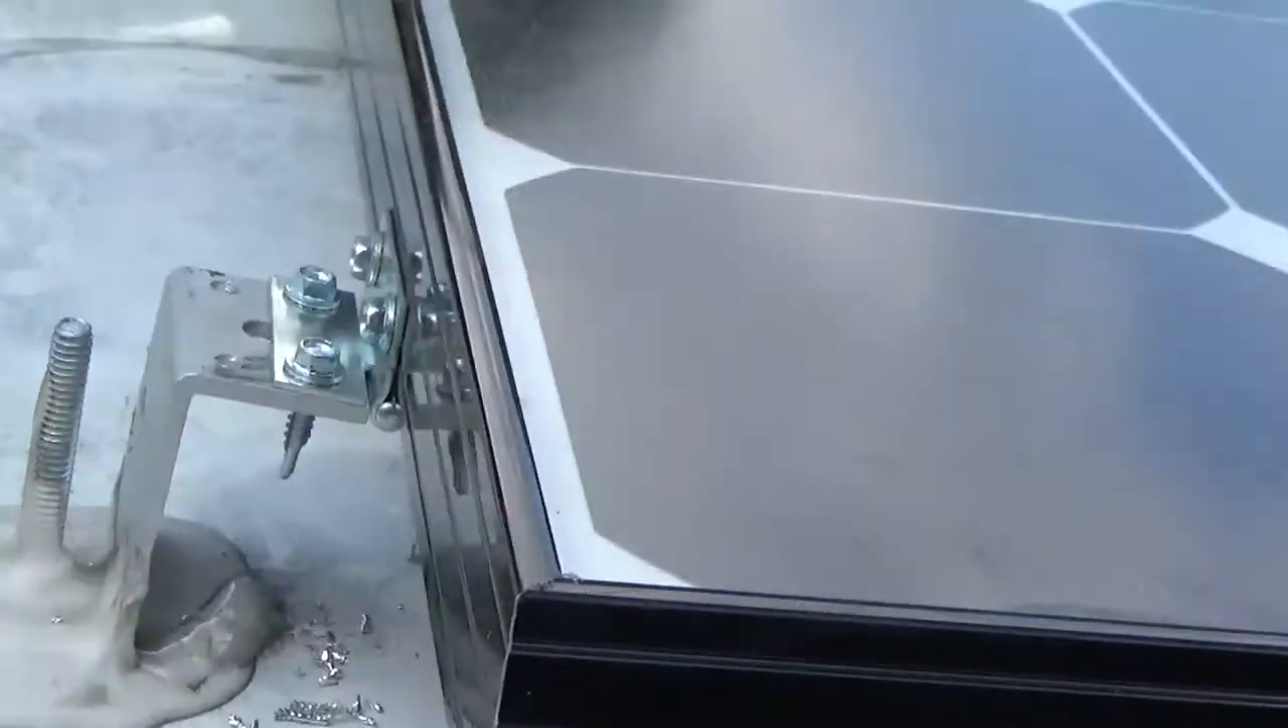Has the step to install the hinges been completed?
Yes.